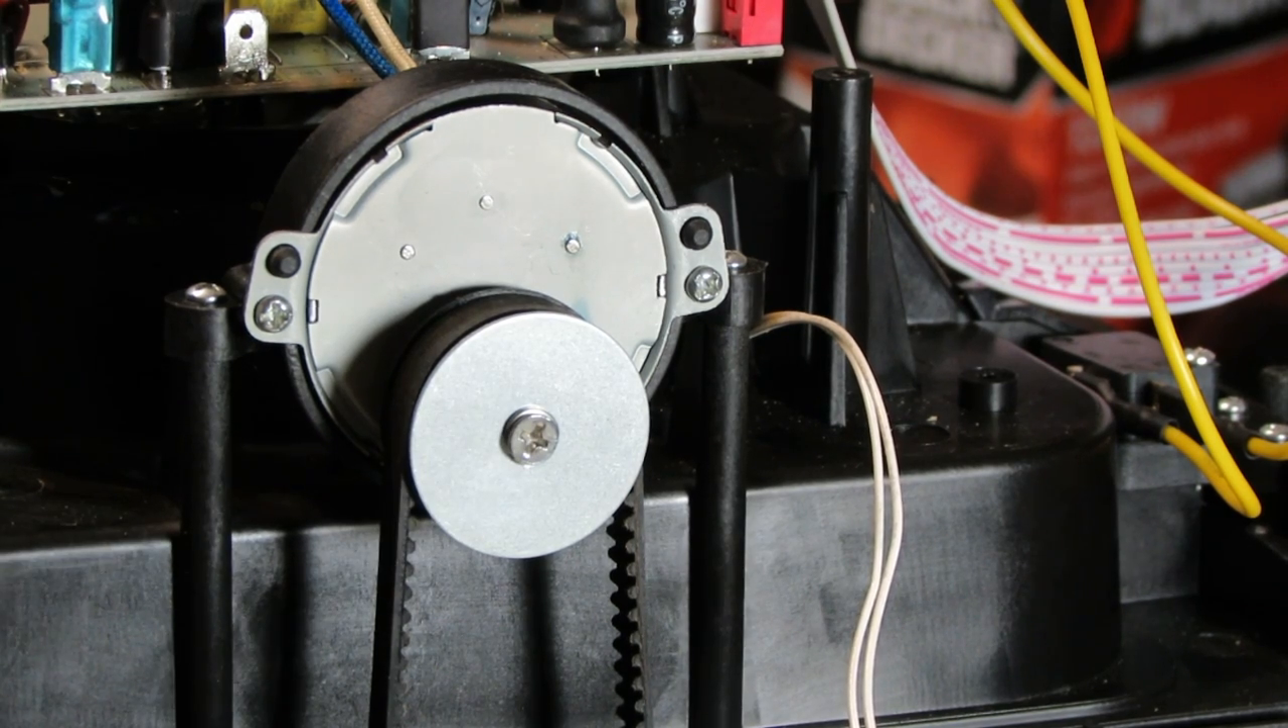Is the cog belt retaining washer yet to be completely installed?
No.